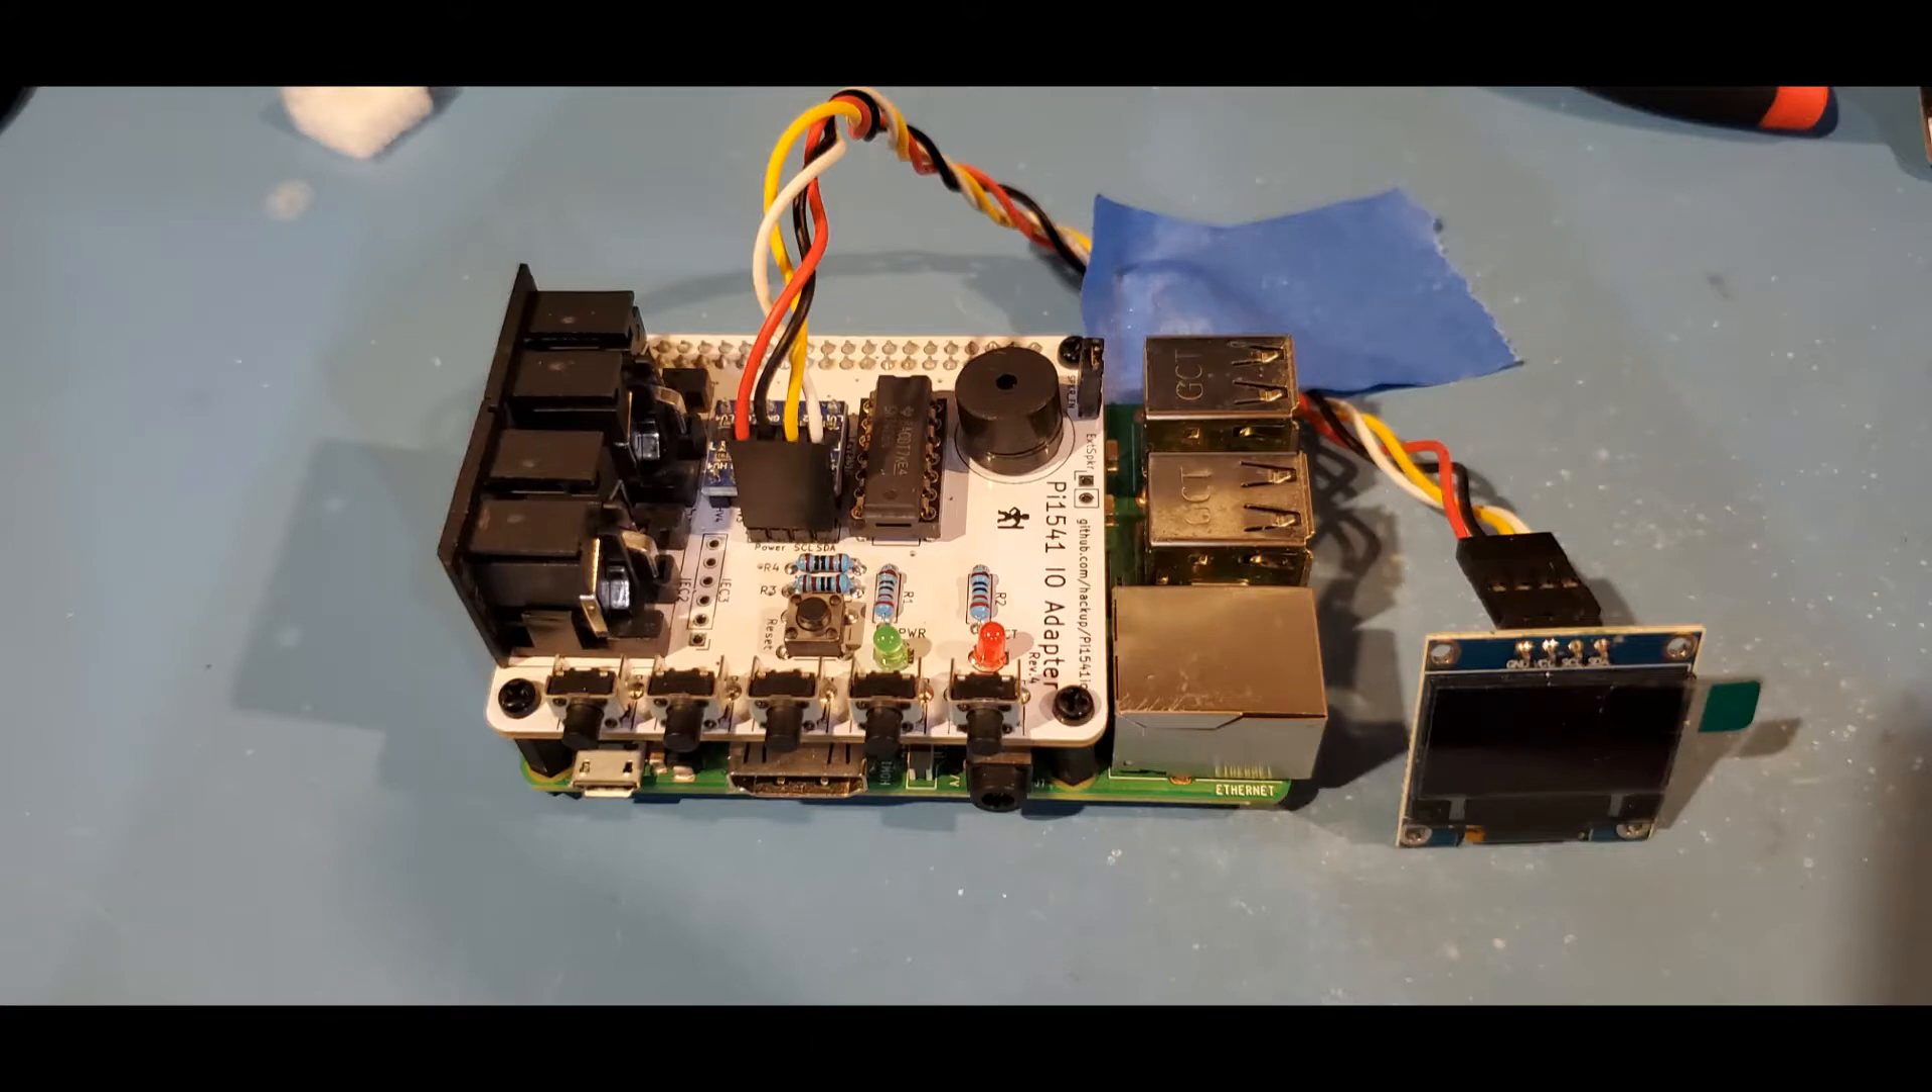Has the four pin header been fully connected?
Yes.